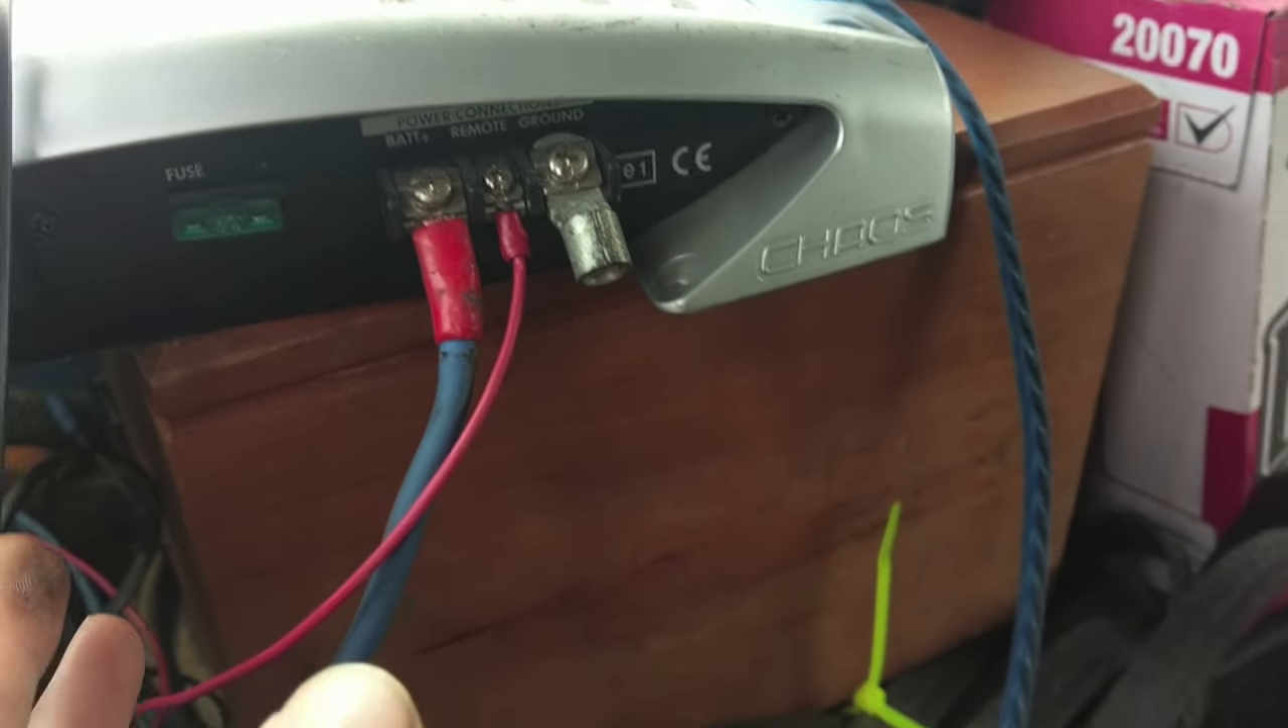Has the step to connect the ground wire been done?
No.